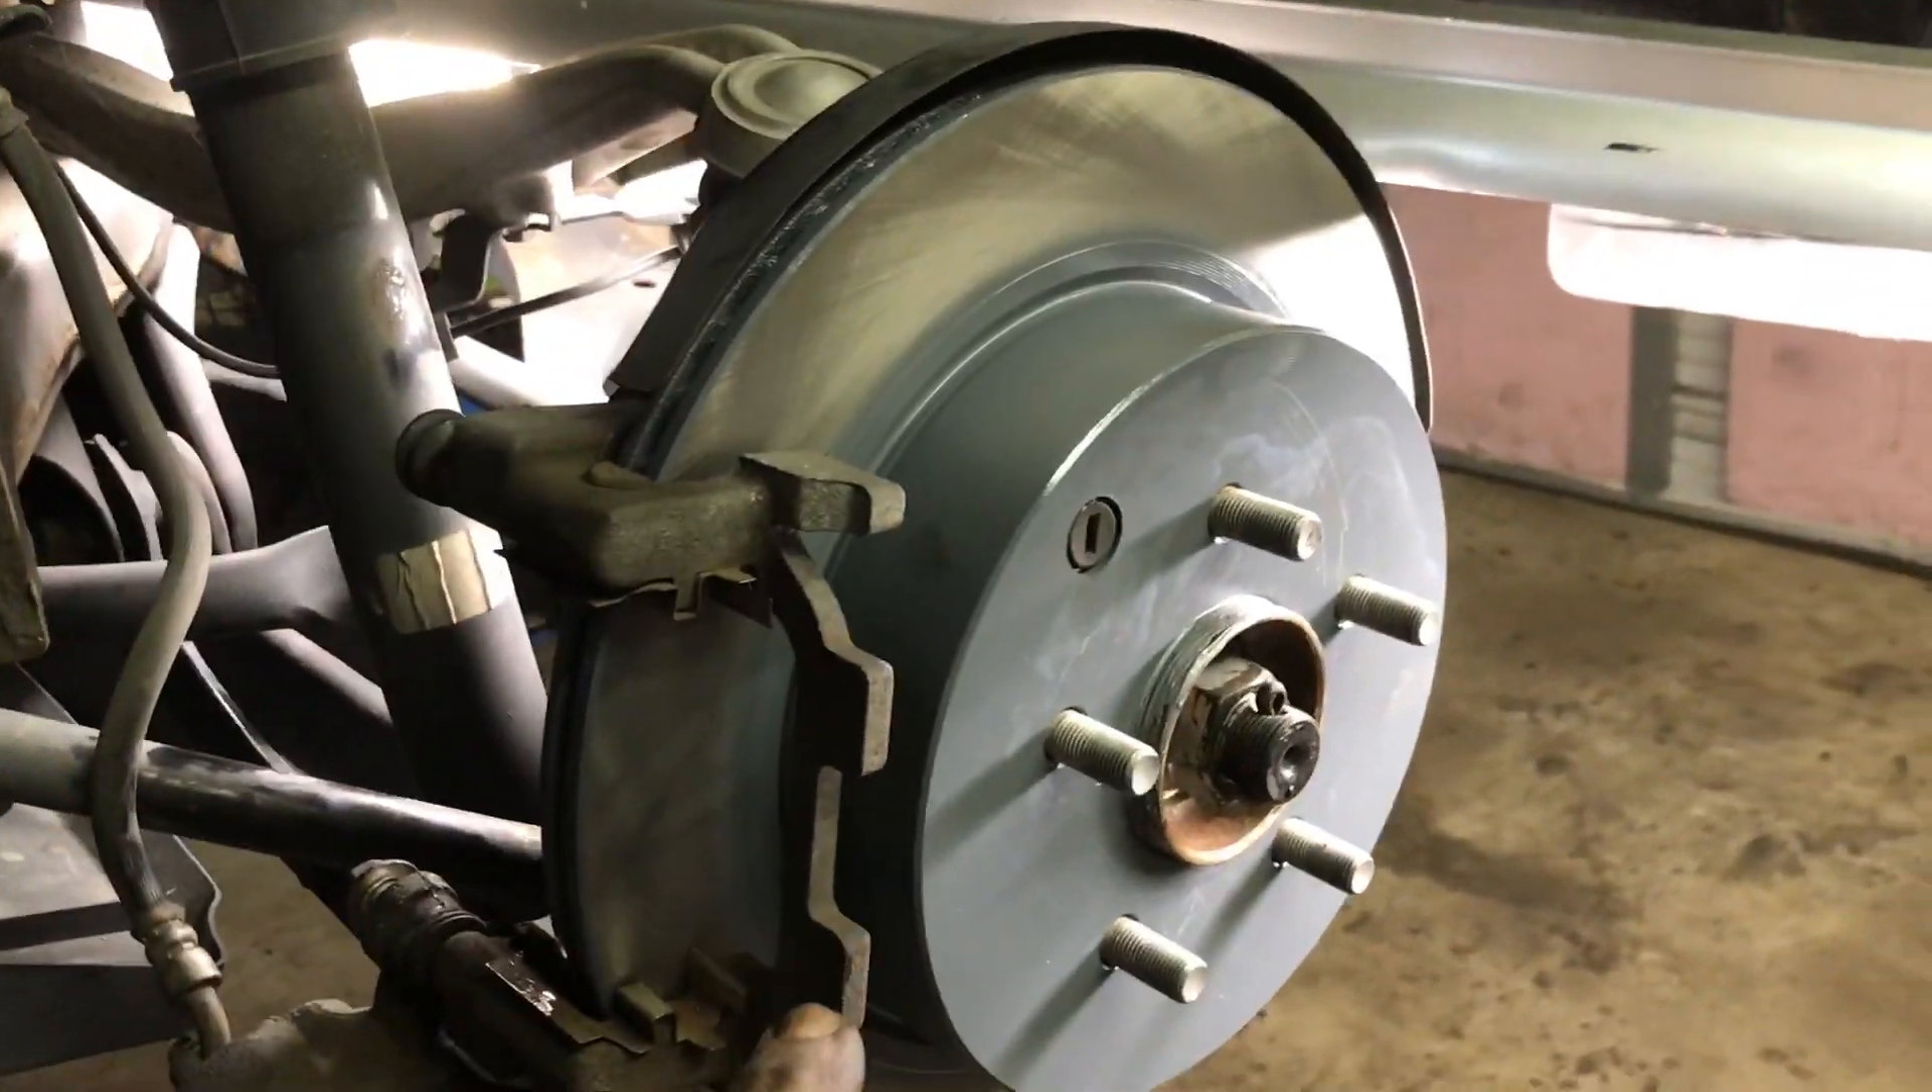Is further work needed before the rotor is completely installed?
No.